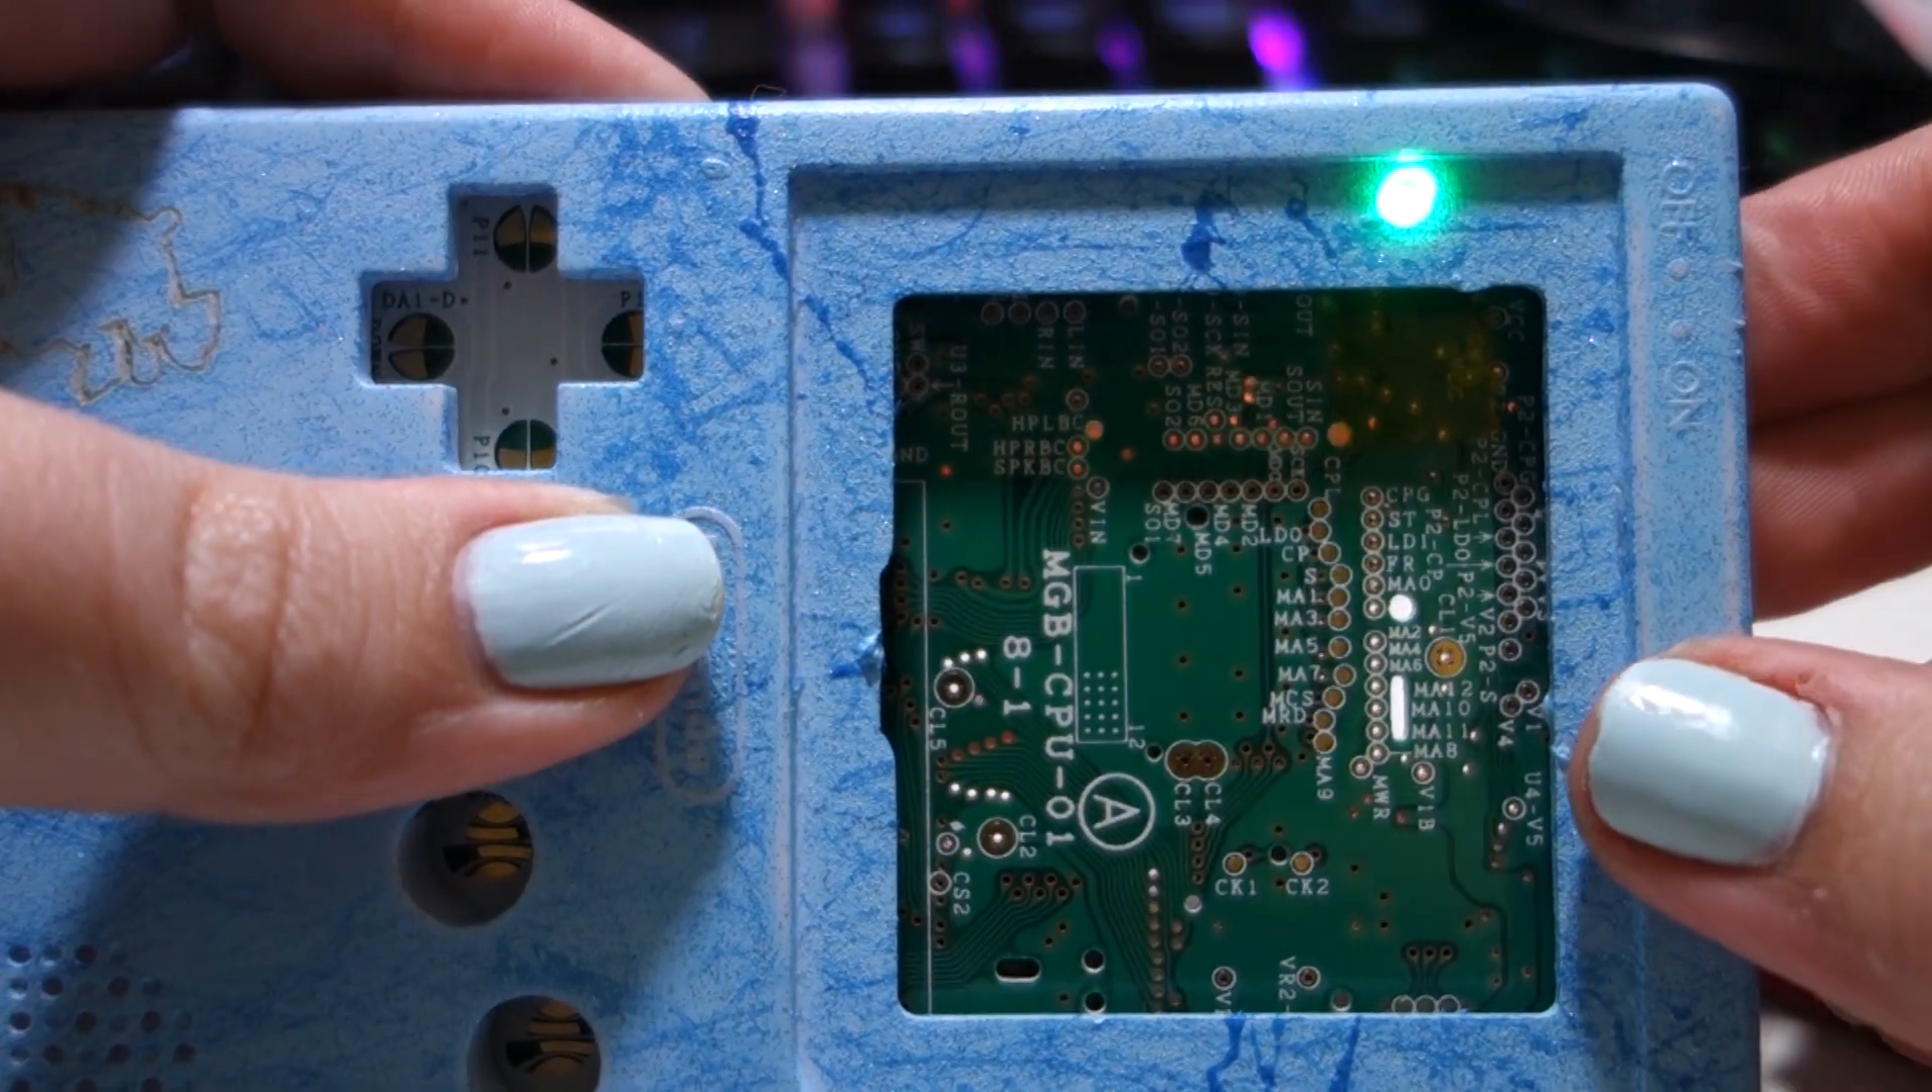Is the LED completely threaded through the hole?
Yes.